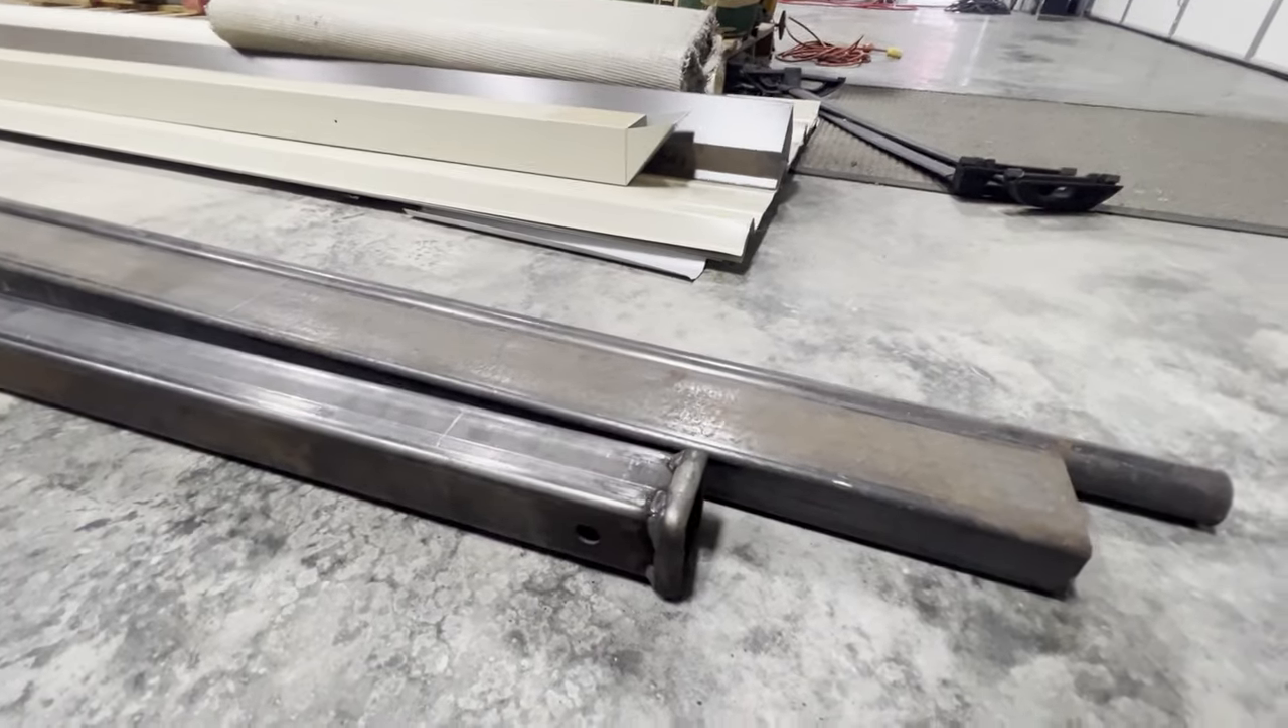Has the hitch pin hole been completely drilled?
Yes.